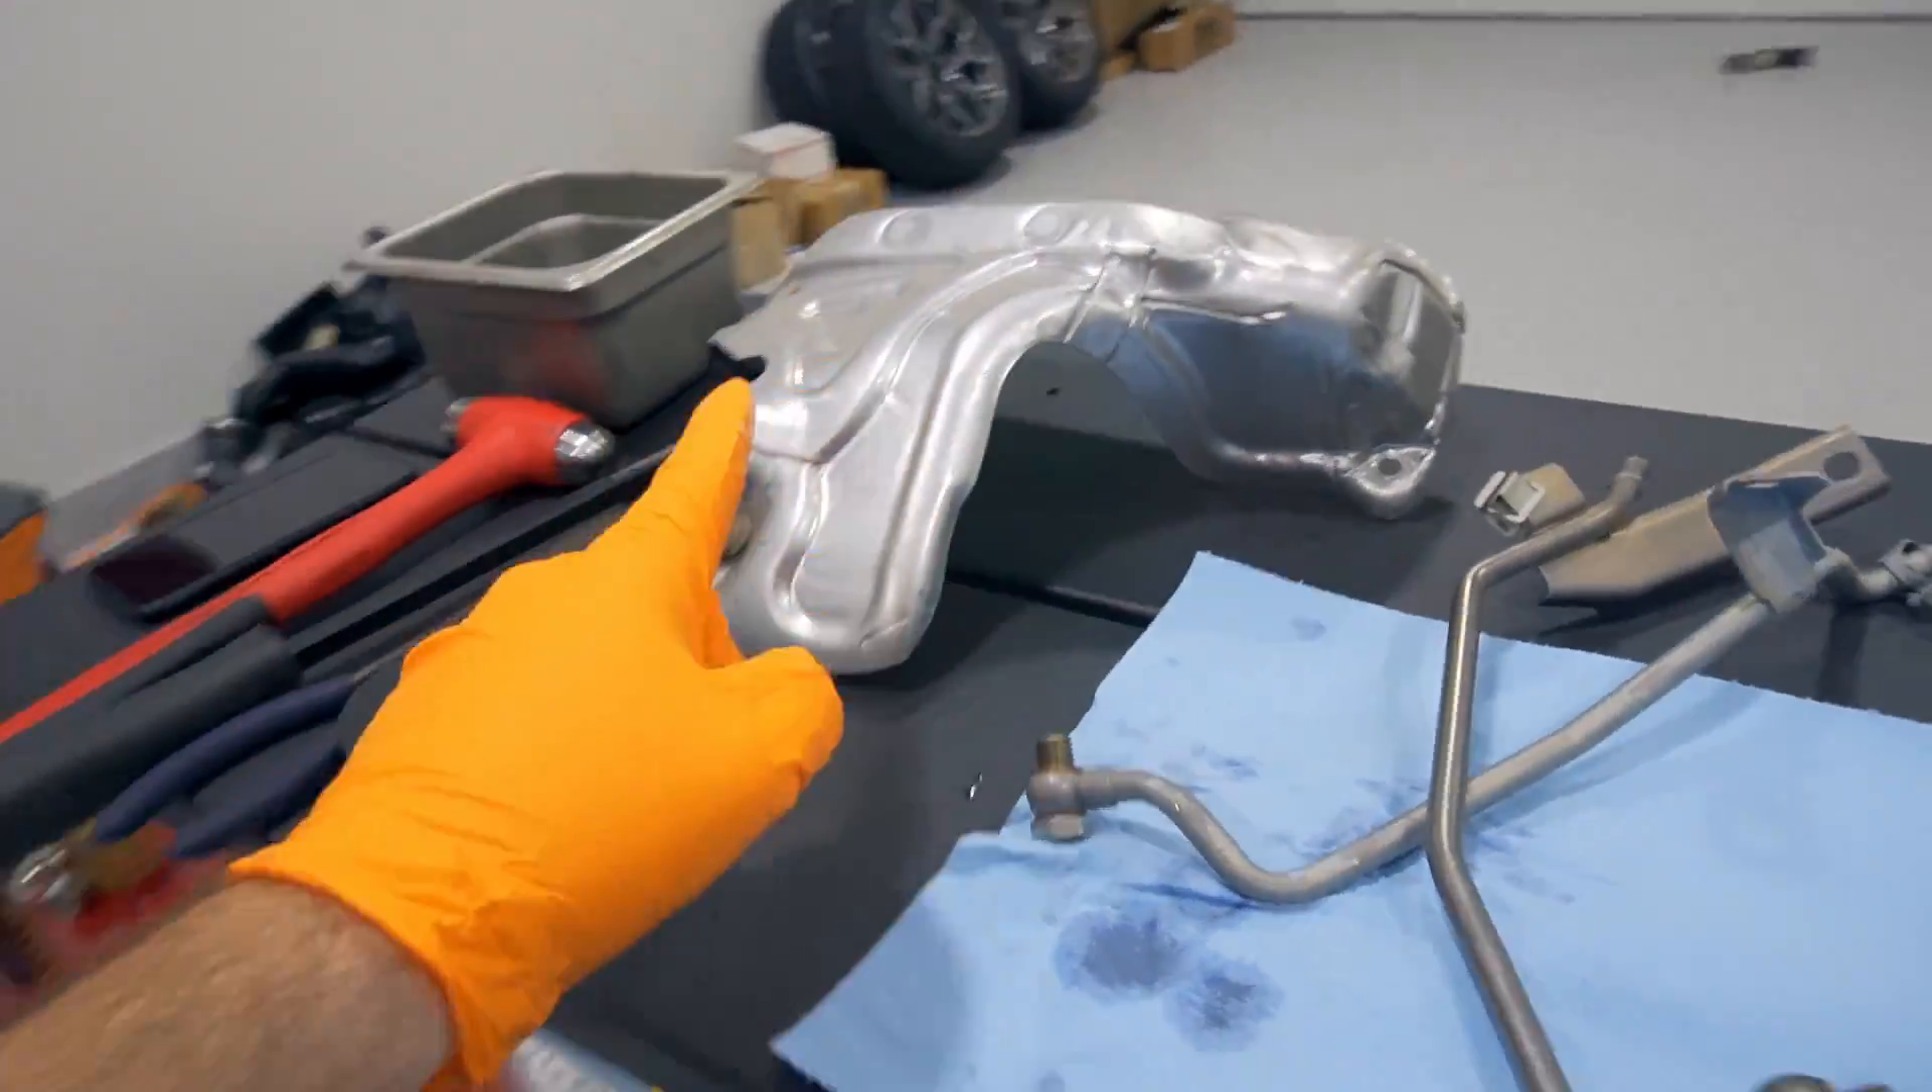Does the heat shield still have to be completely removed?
No.